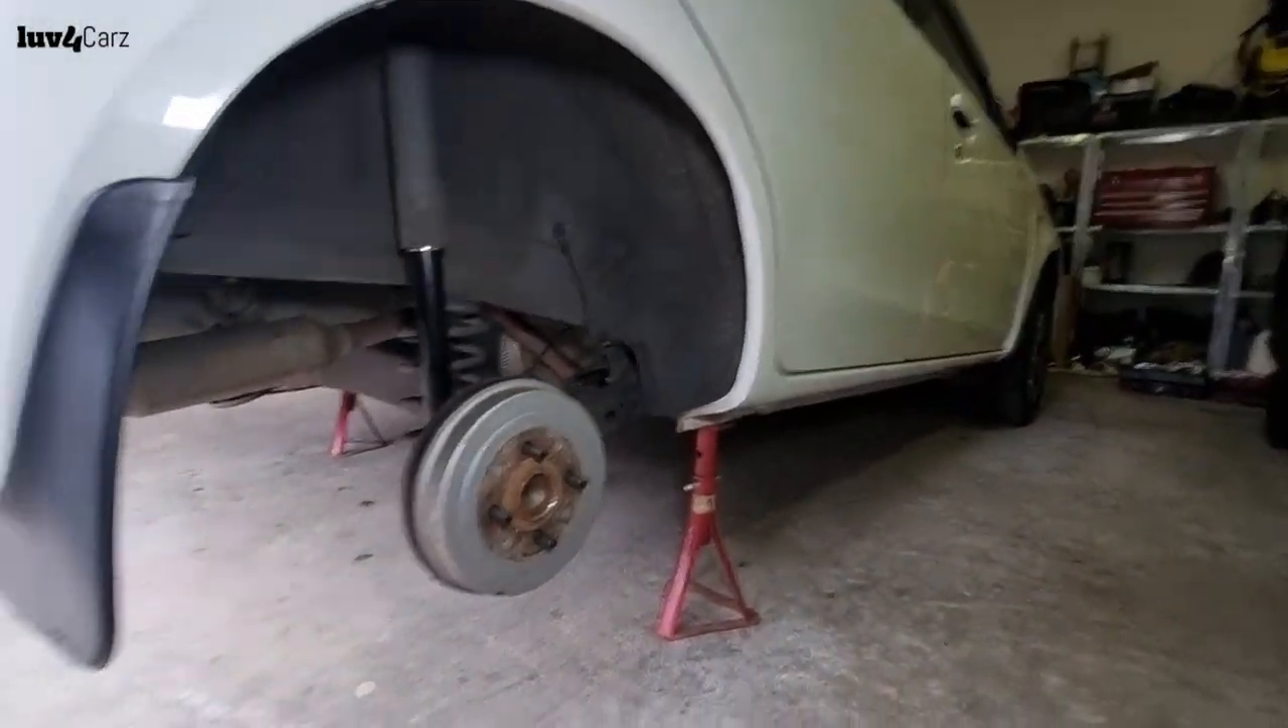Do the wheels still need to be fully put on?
Yes.